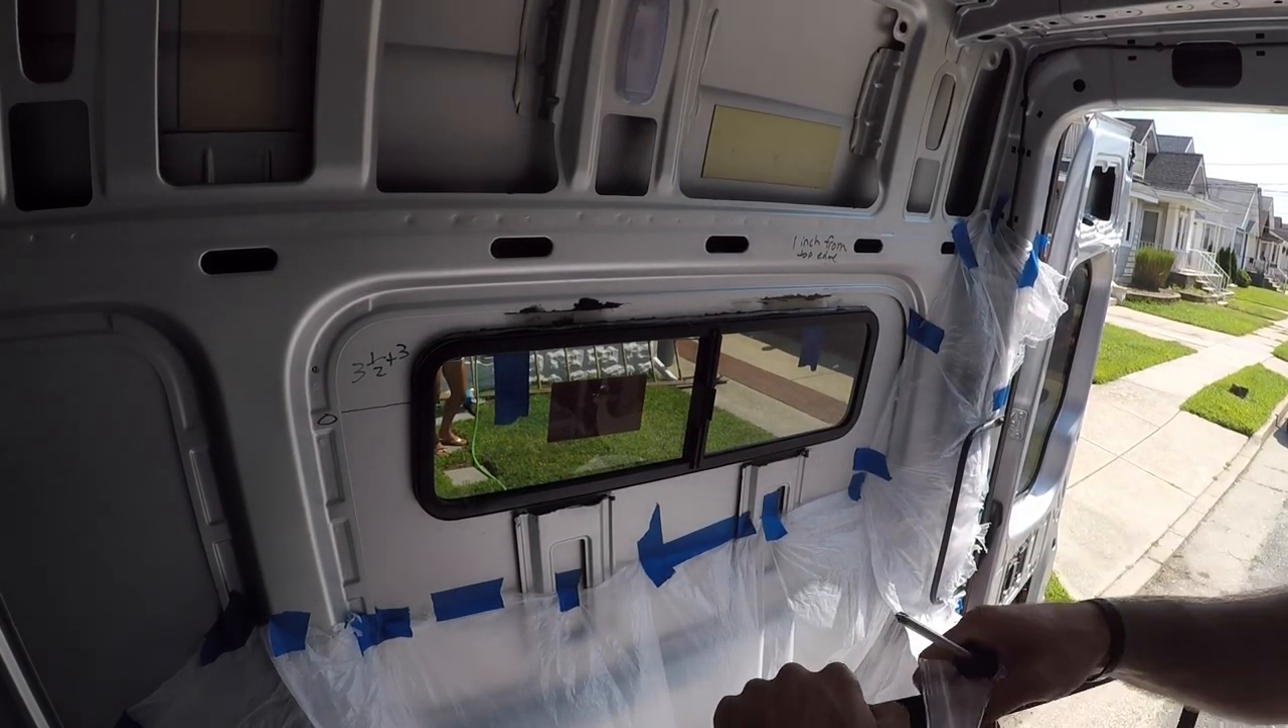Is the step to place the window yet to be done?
No.